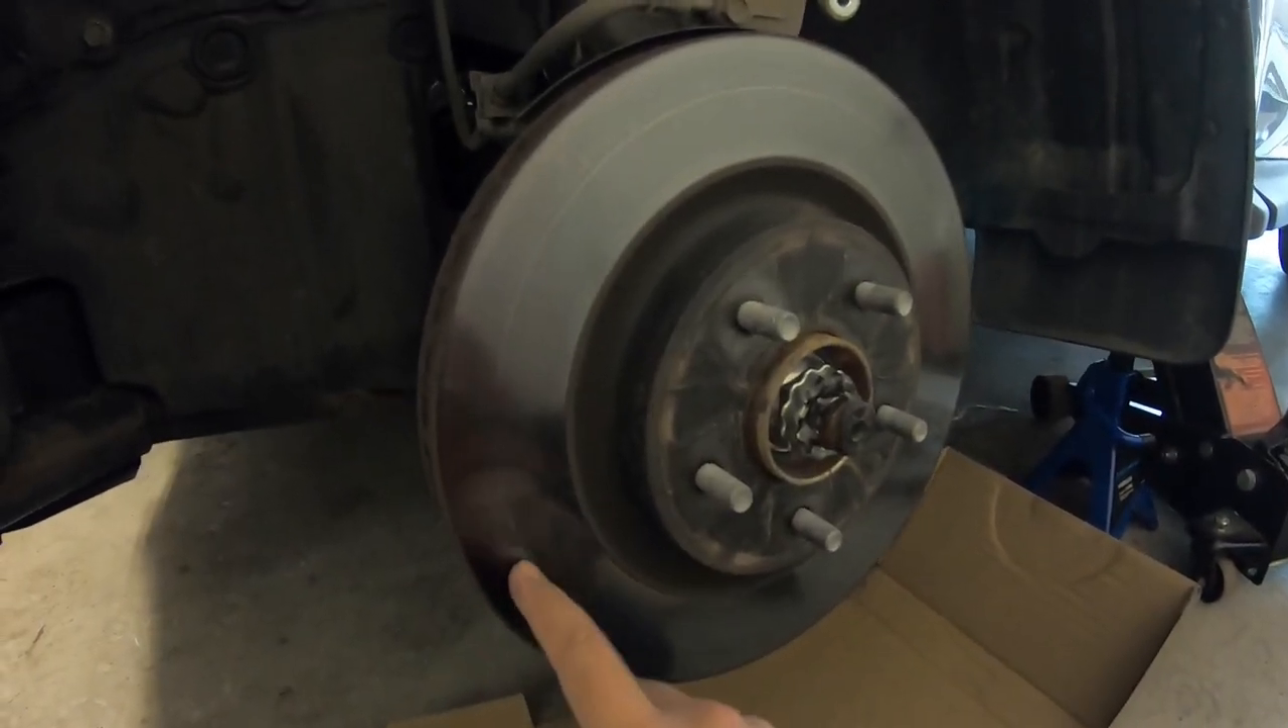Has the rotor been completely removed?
No.